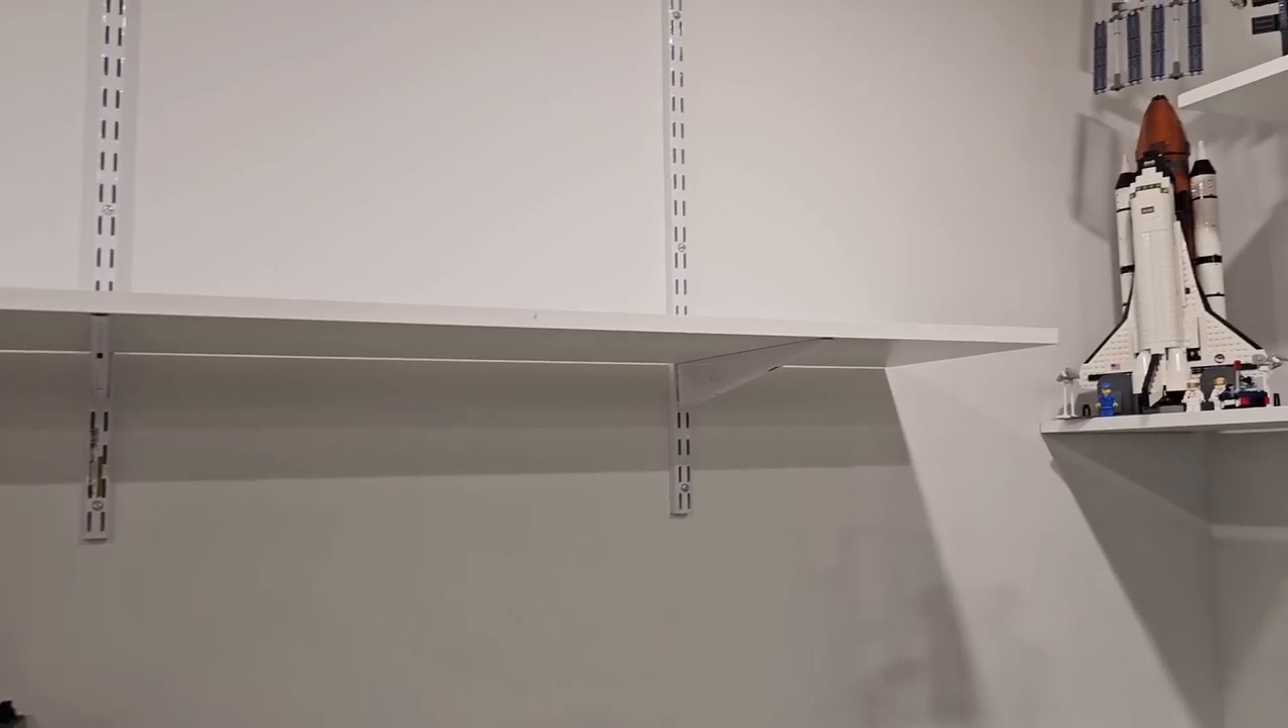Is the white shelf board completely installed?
Yes.